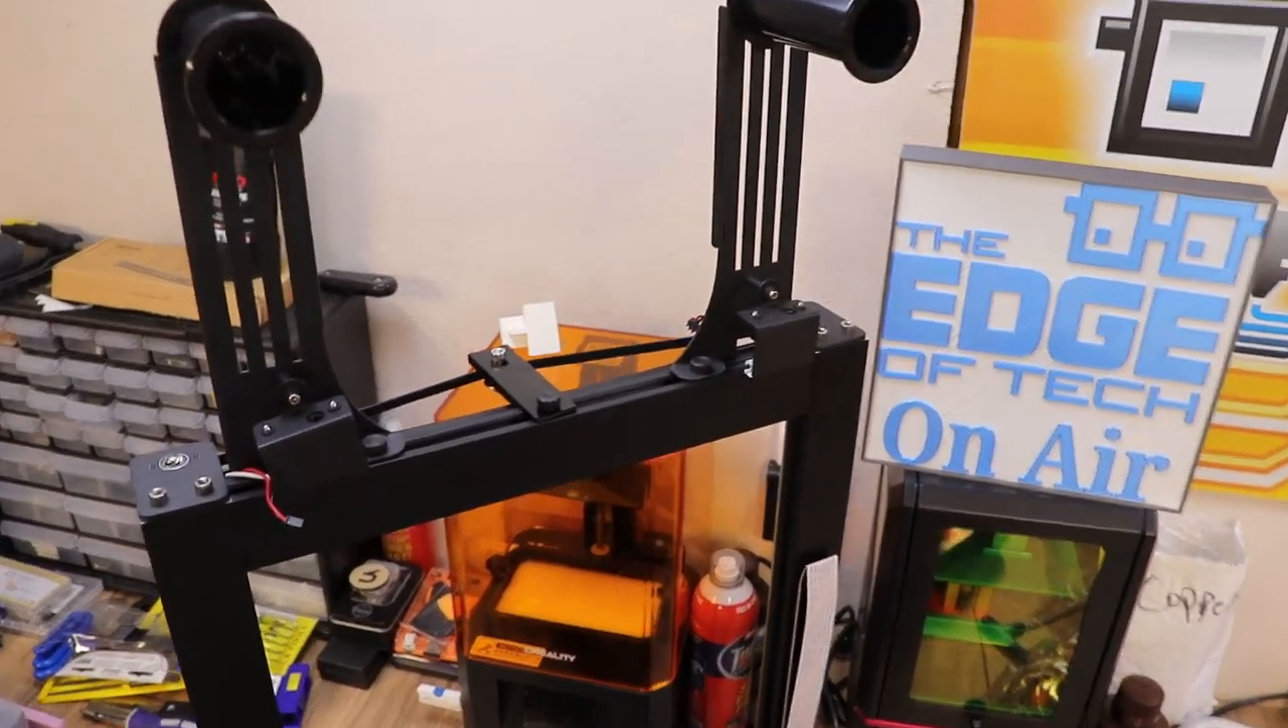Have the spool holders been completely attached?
Yes.